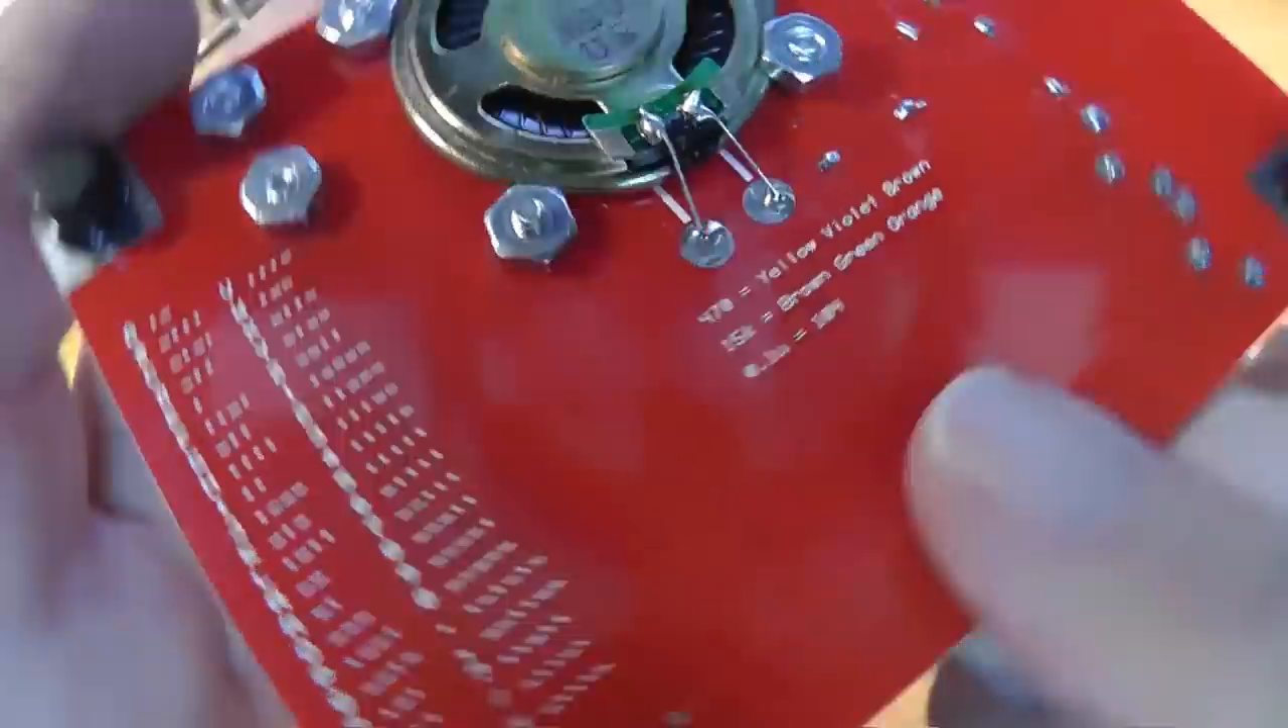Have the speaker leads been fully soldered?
Yes.